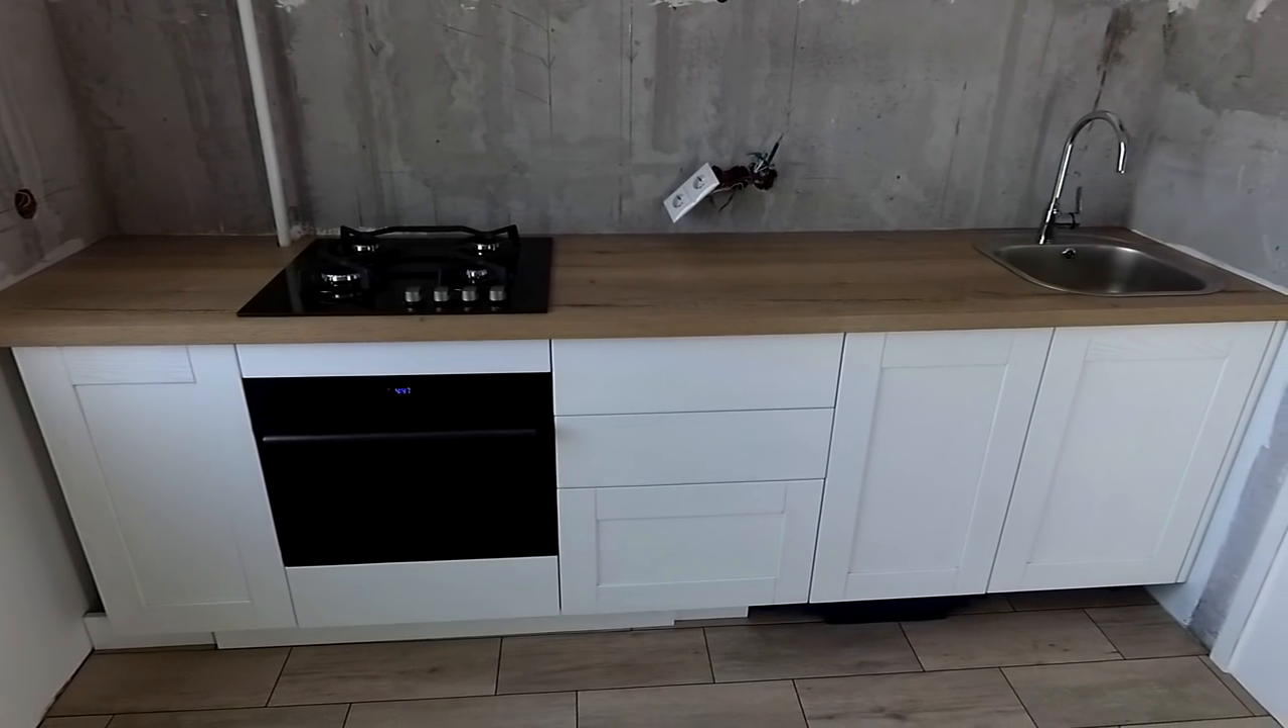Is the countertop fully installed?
Yes.